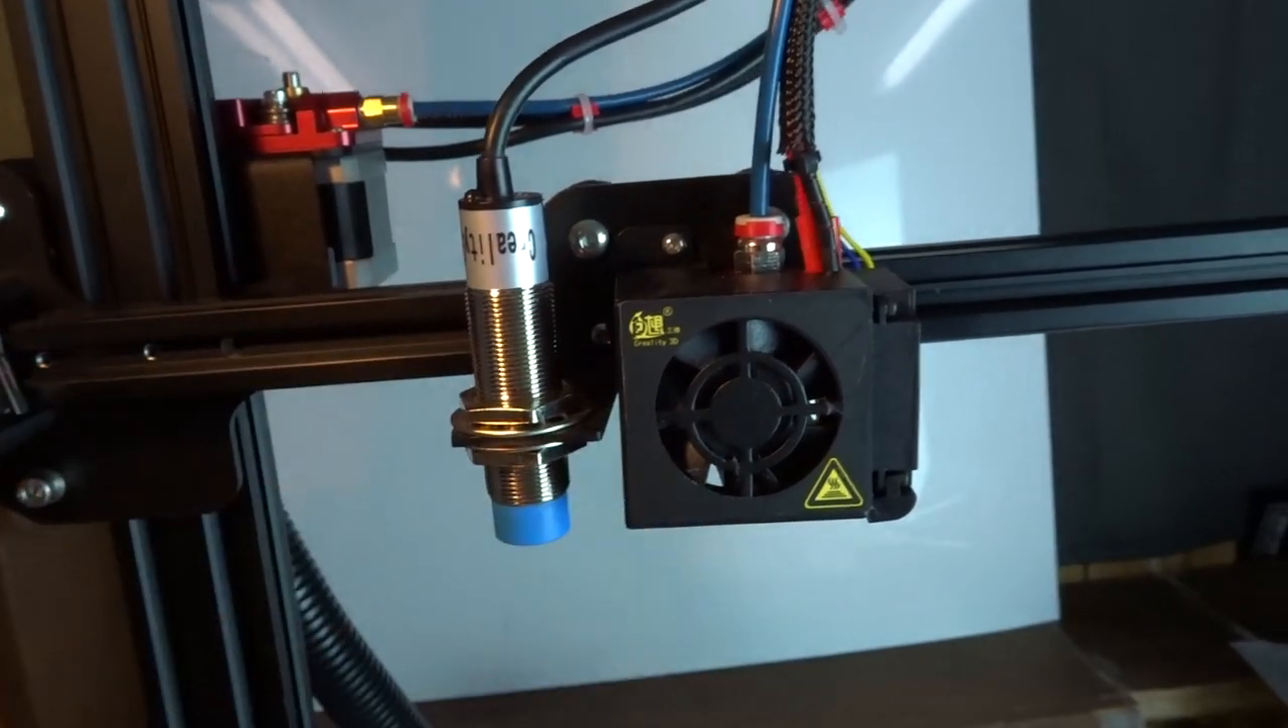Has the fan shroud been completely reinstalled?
Yes.